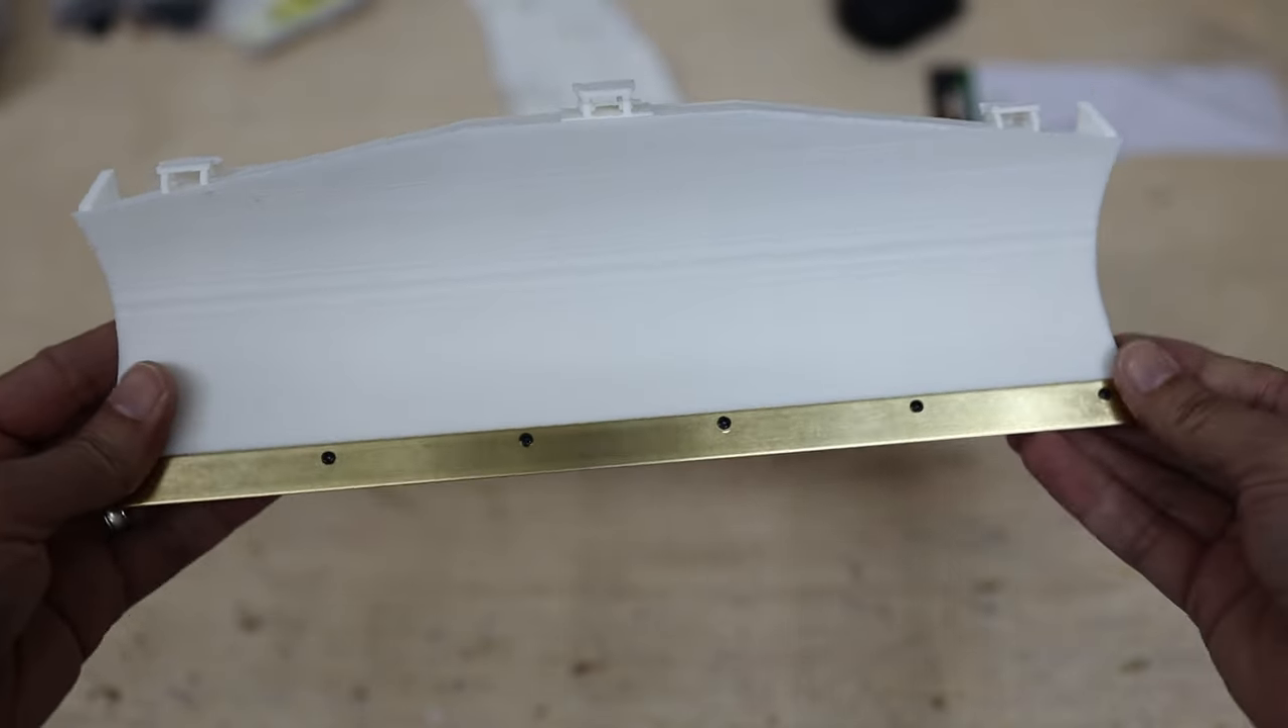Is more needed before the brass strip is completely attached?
No.